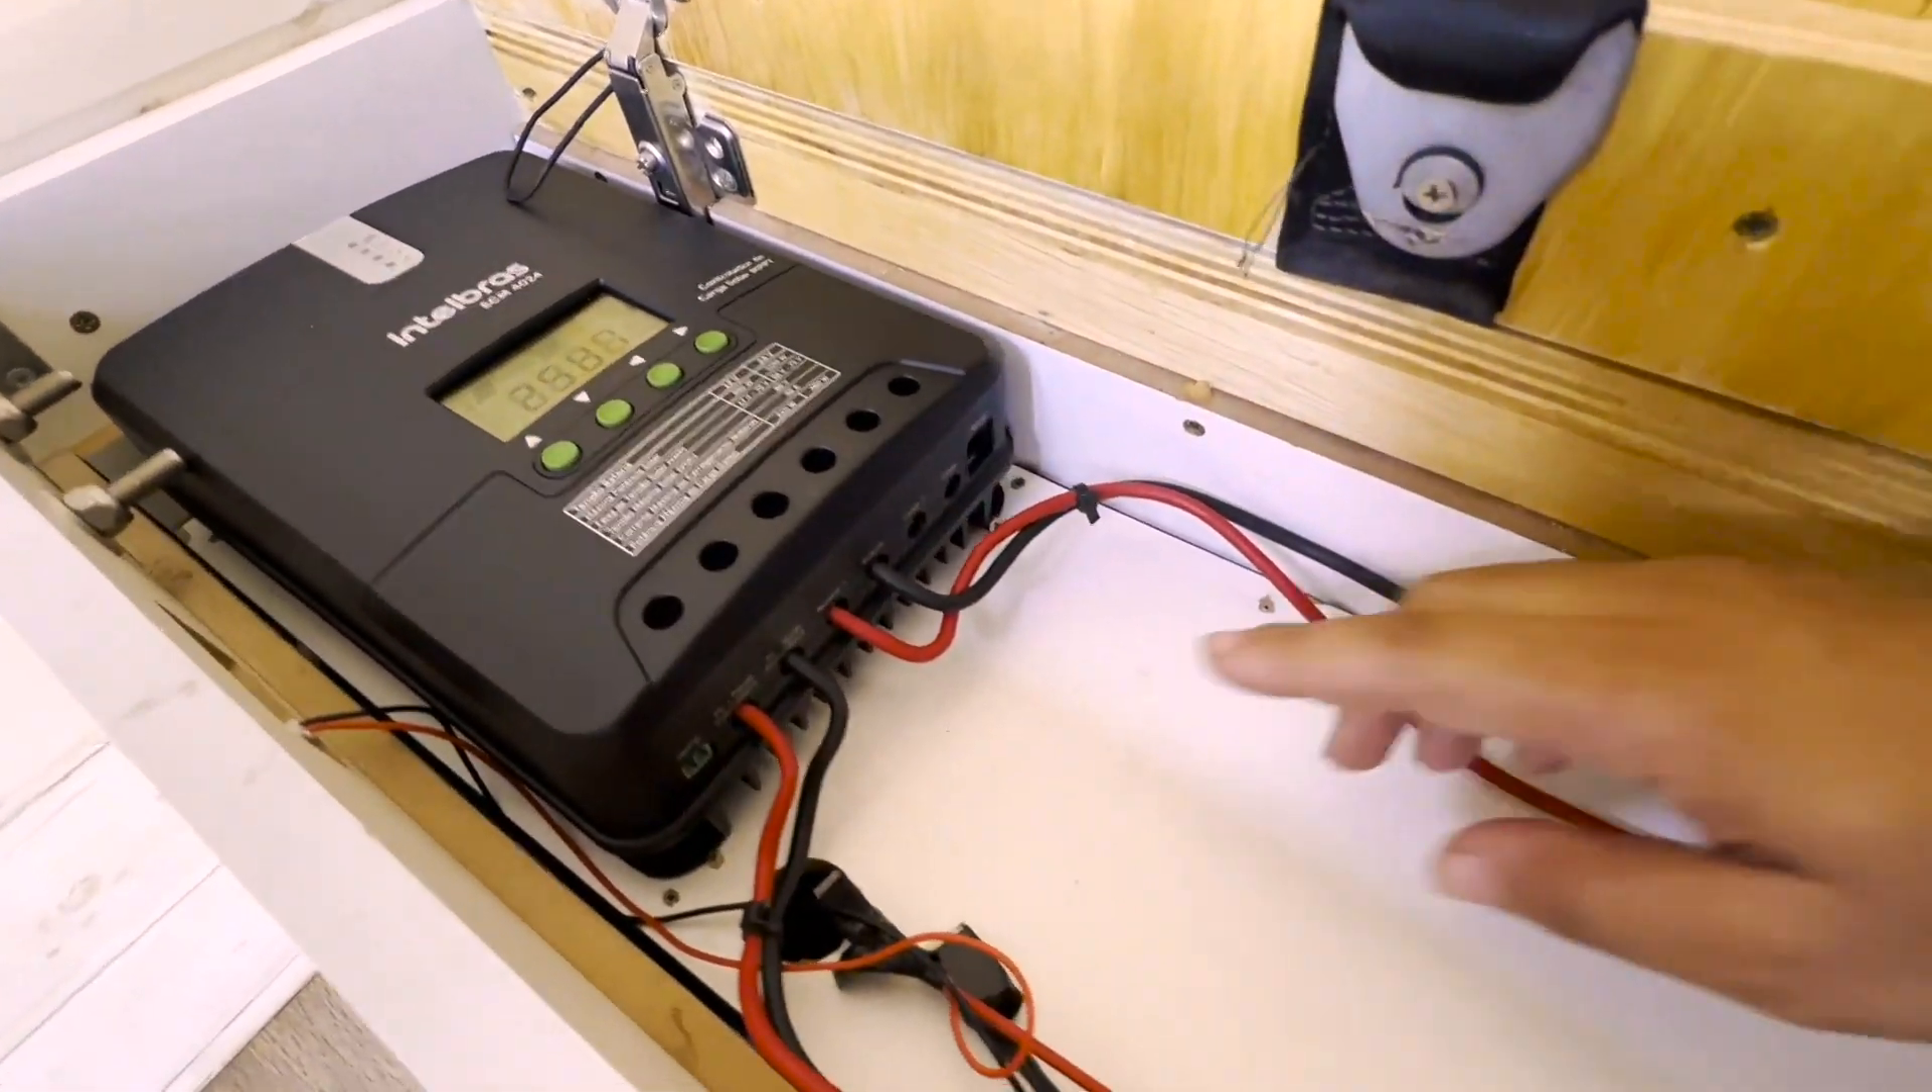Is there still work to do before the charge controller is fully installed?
No.